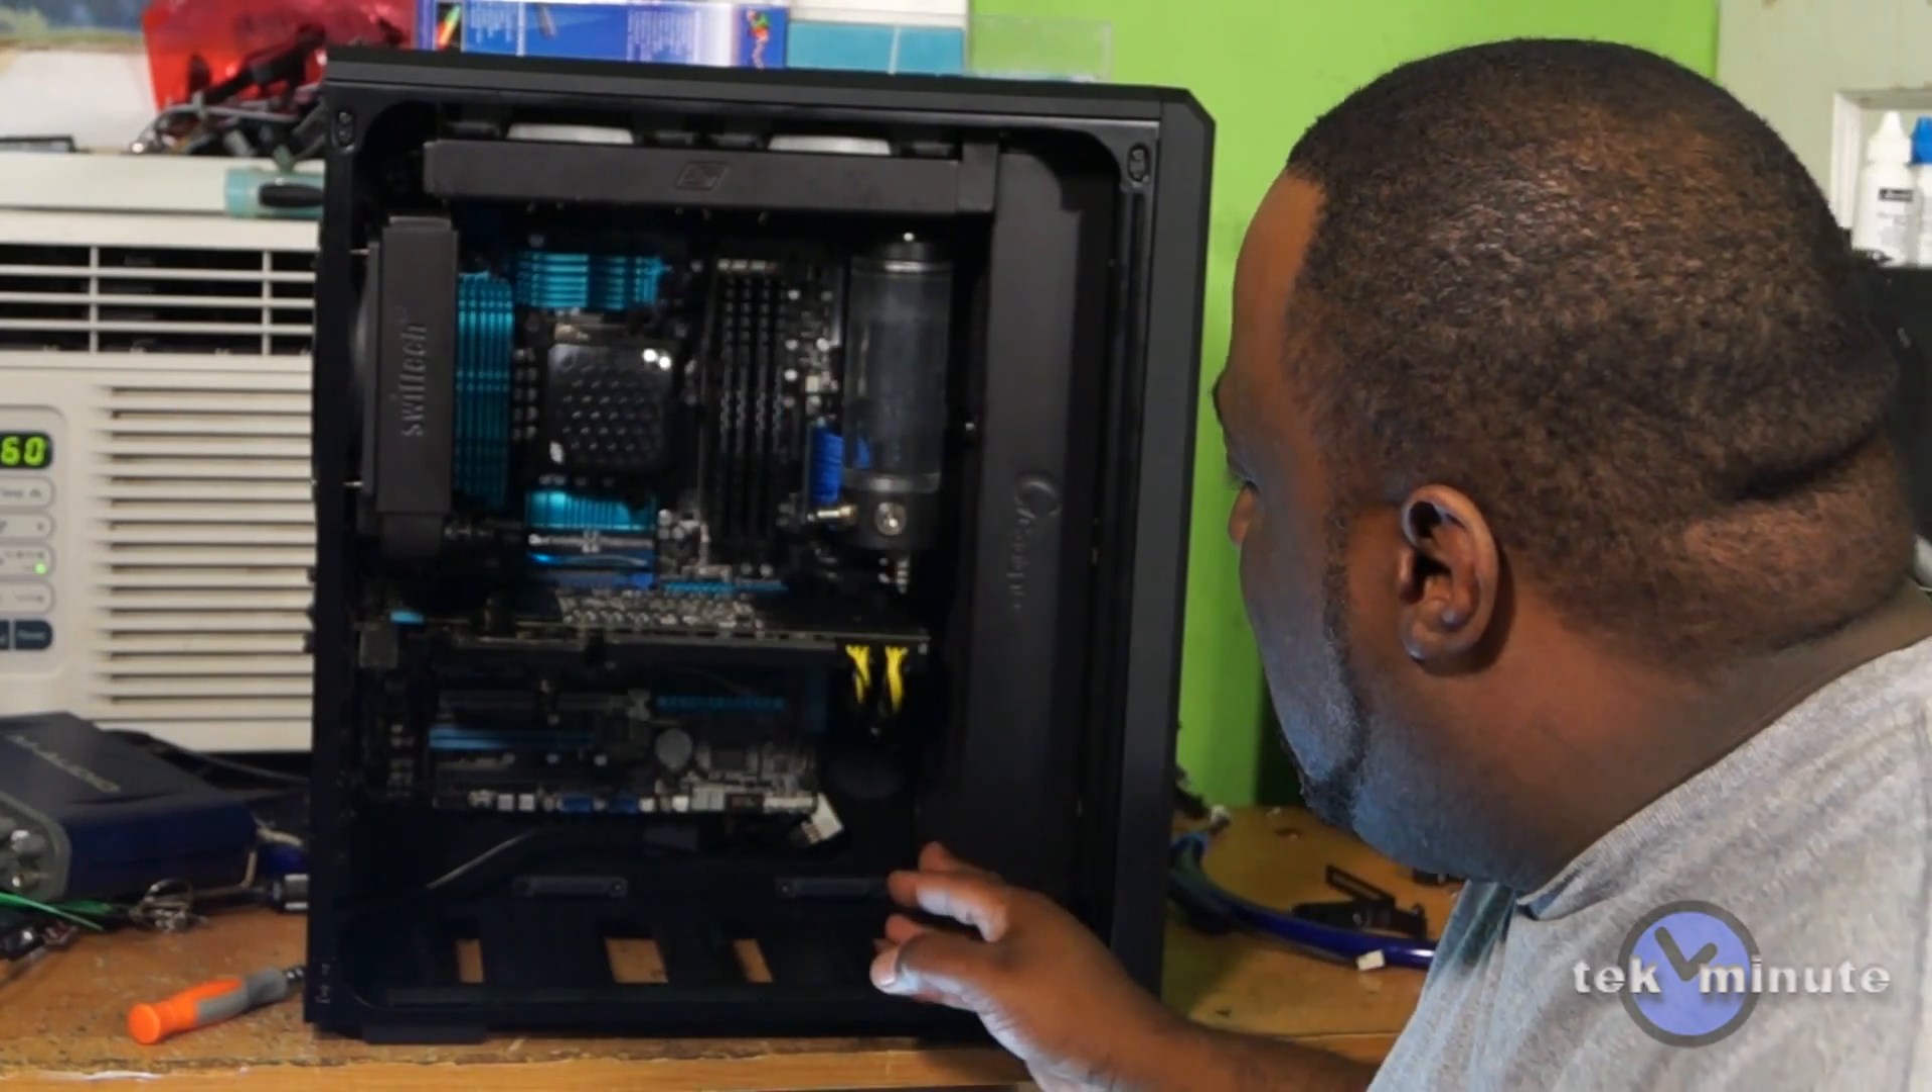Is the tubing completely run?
No.